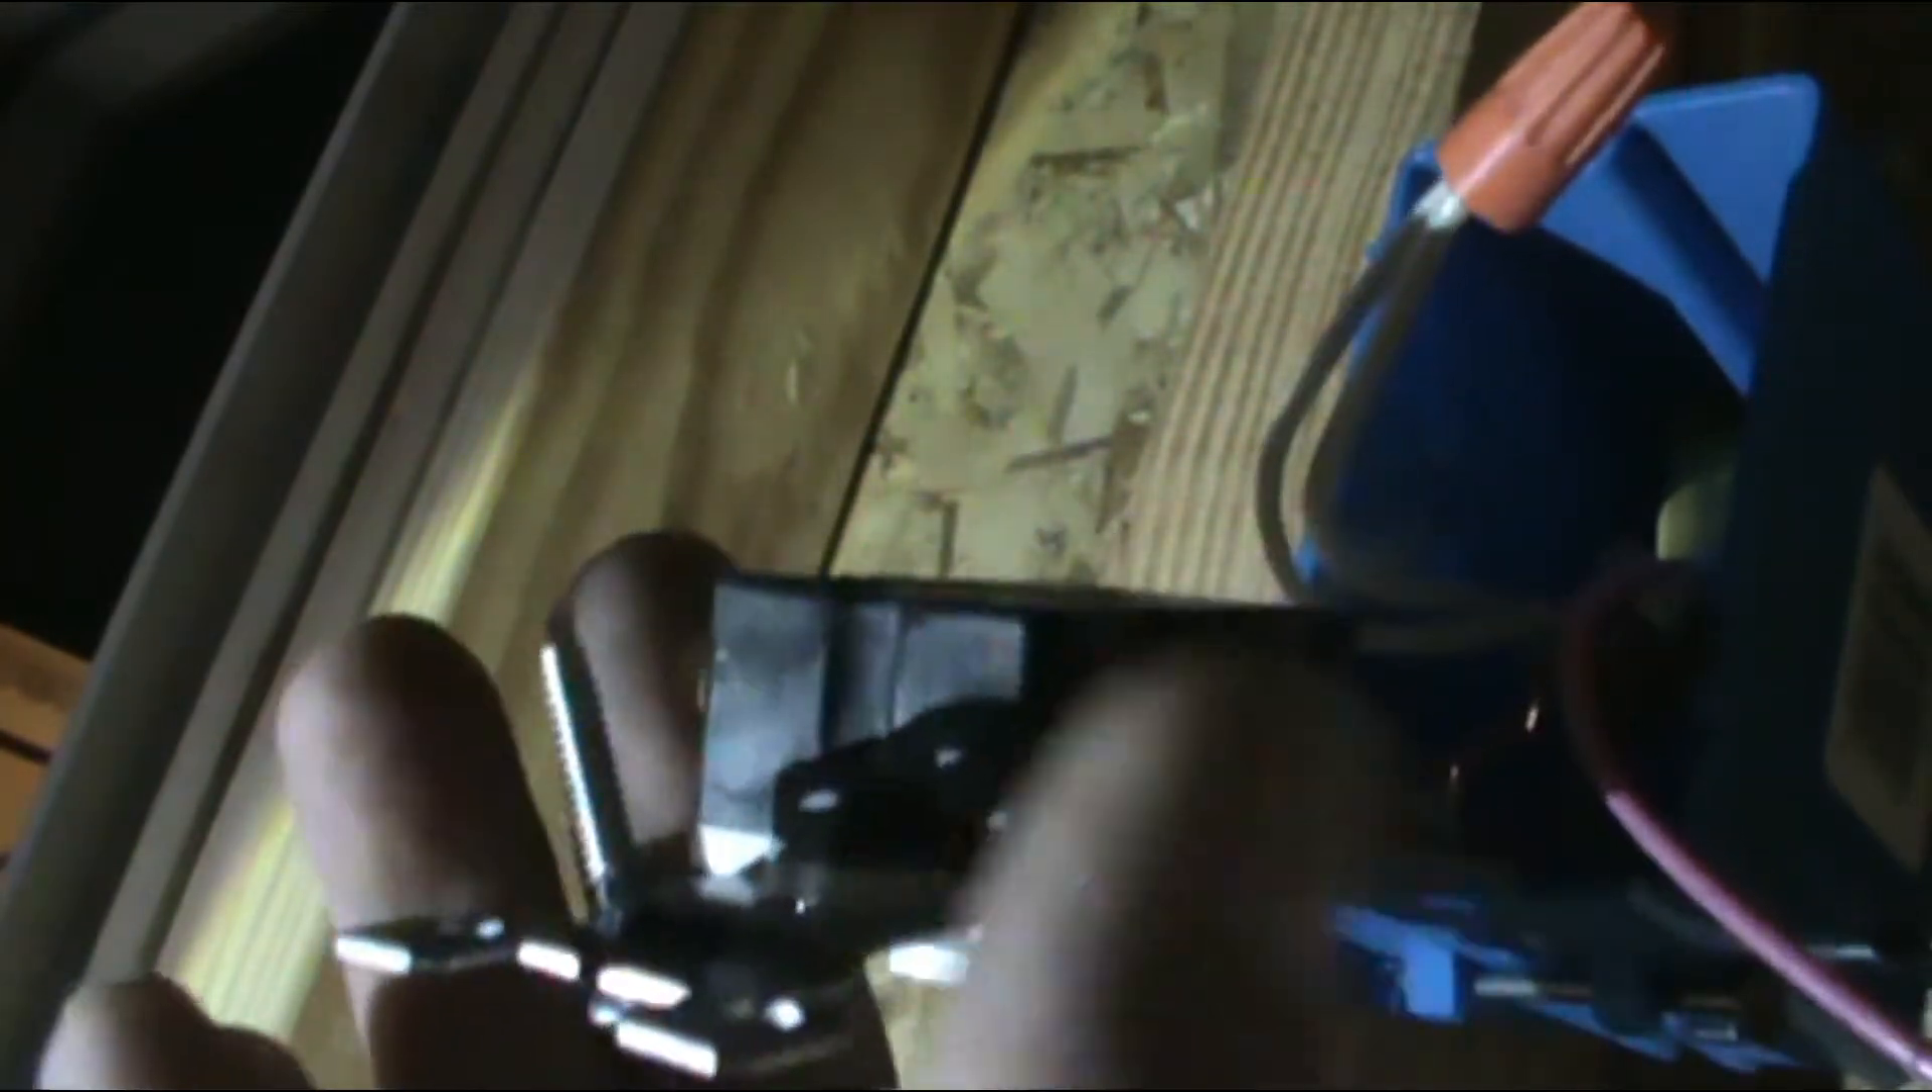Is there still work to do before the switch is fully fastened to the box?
Yes.